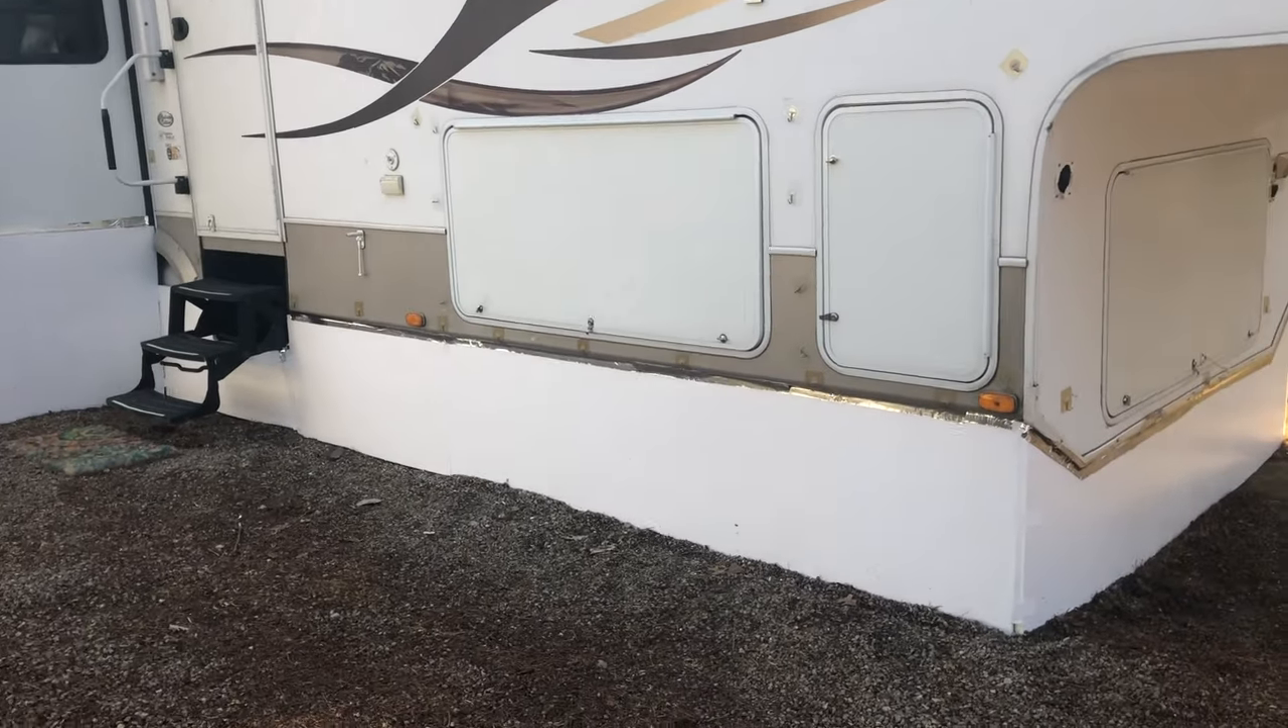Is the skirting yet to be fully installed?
No.